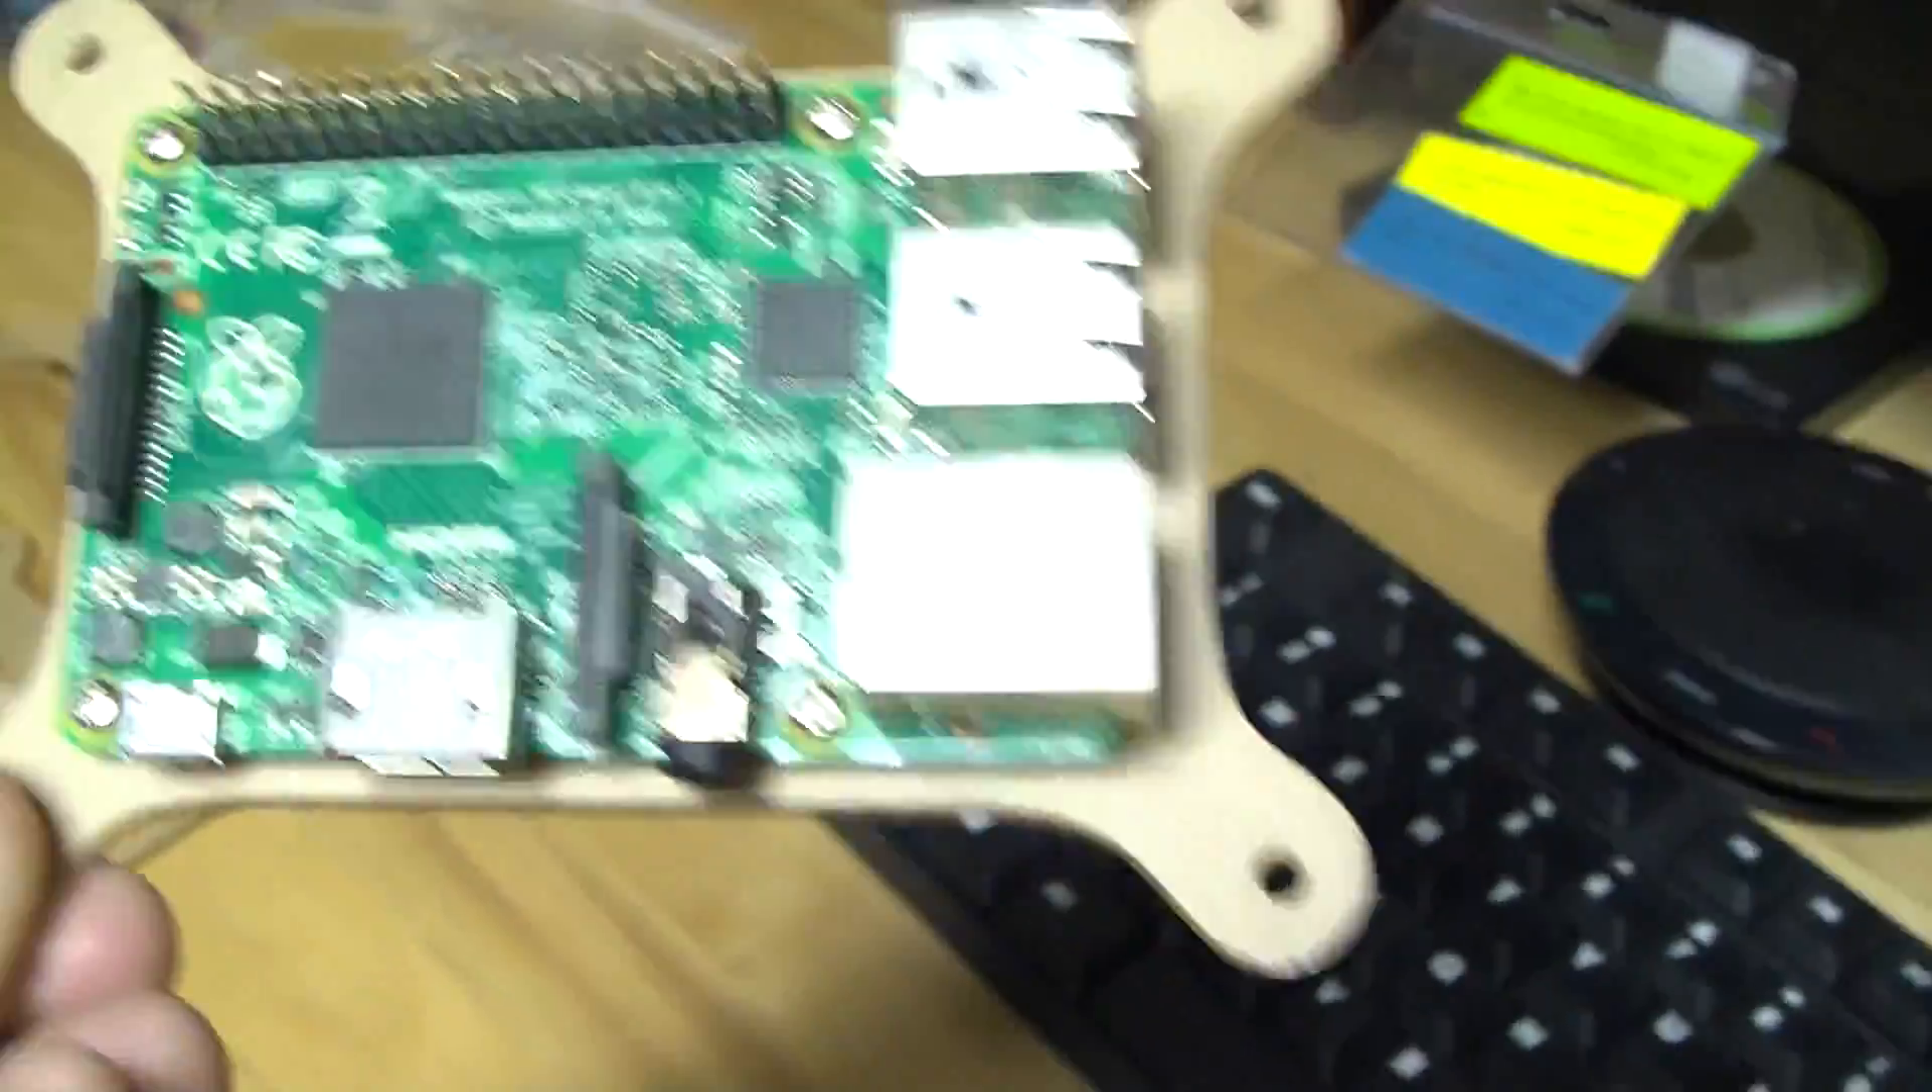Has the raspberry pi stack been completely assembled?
No.